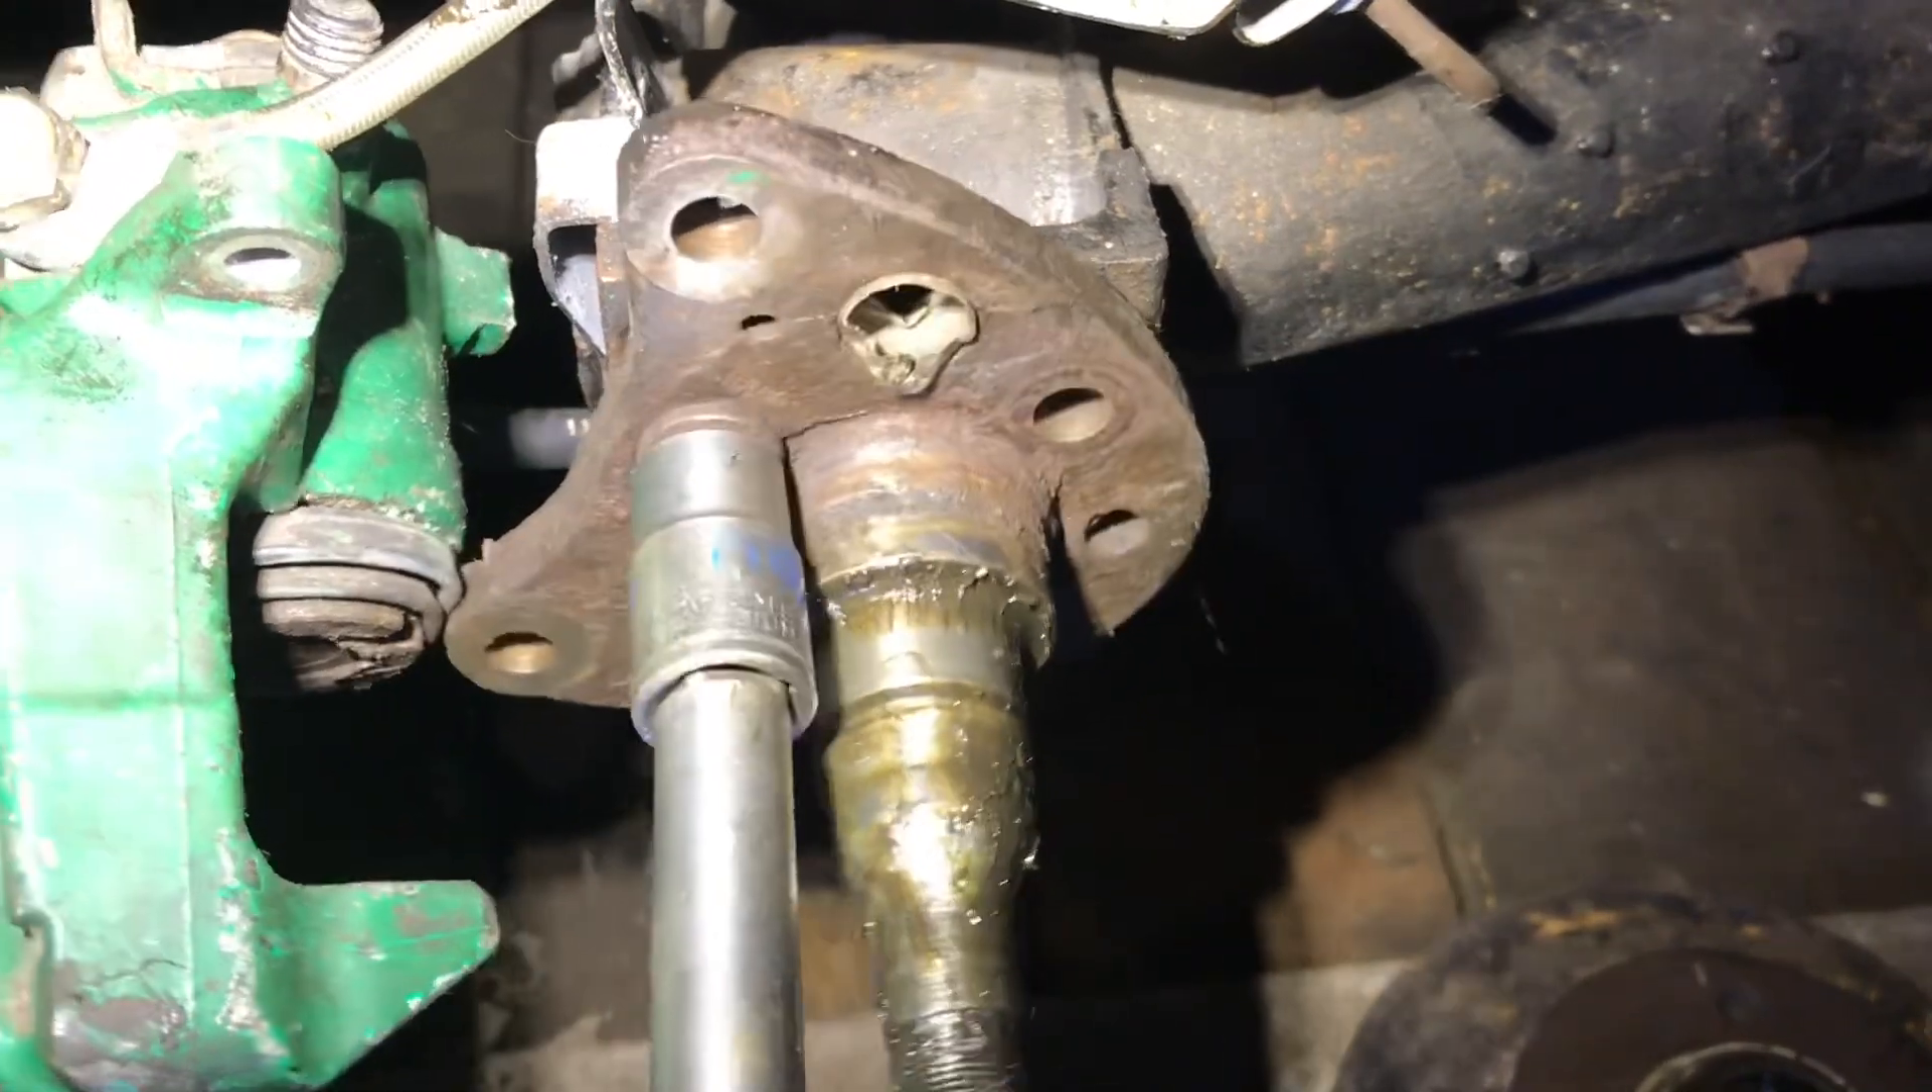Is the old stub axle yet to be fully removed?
Yes.